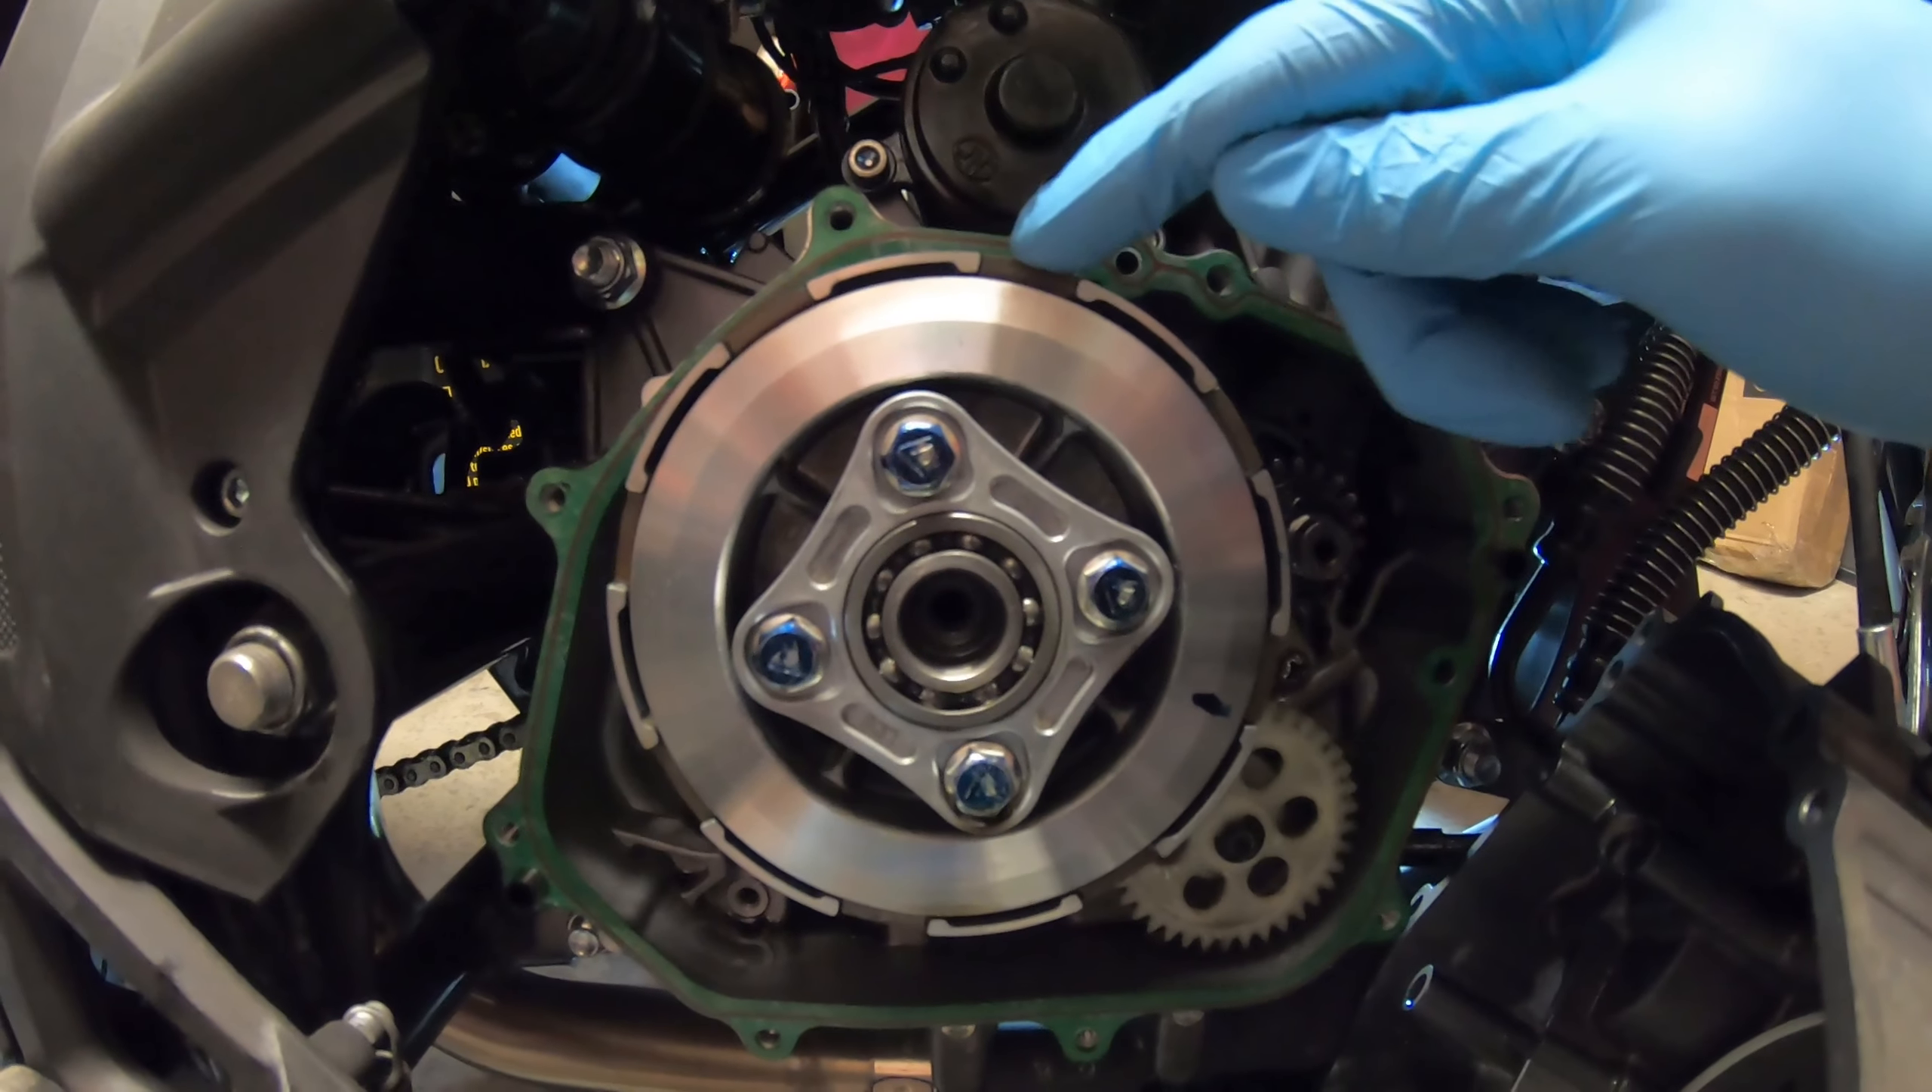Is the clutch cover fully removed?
Yes.